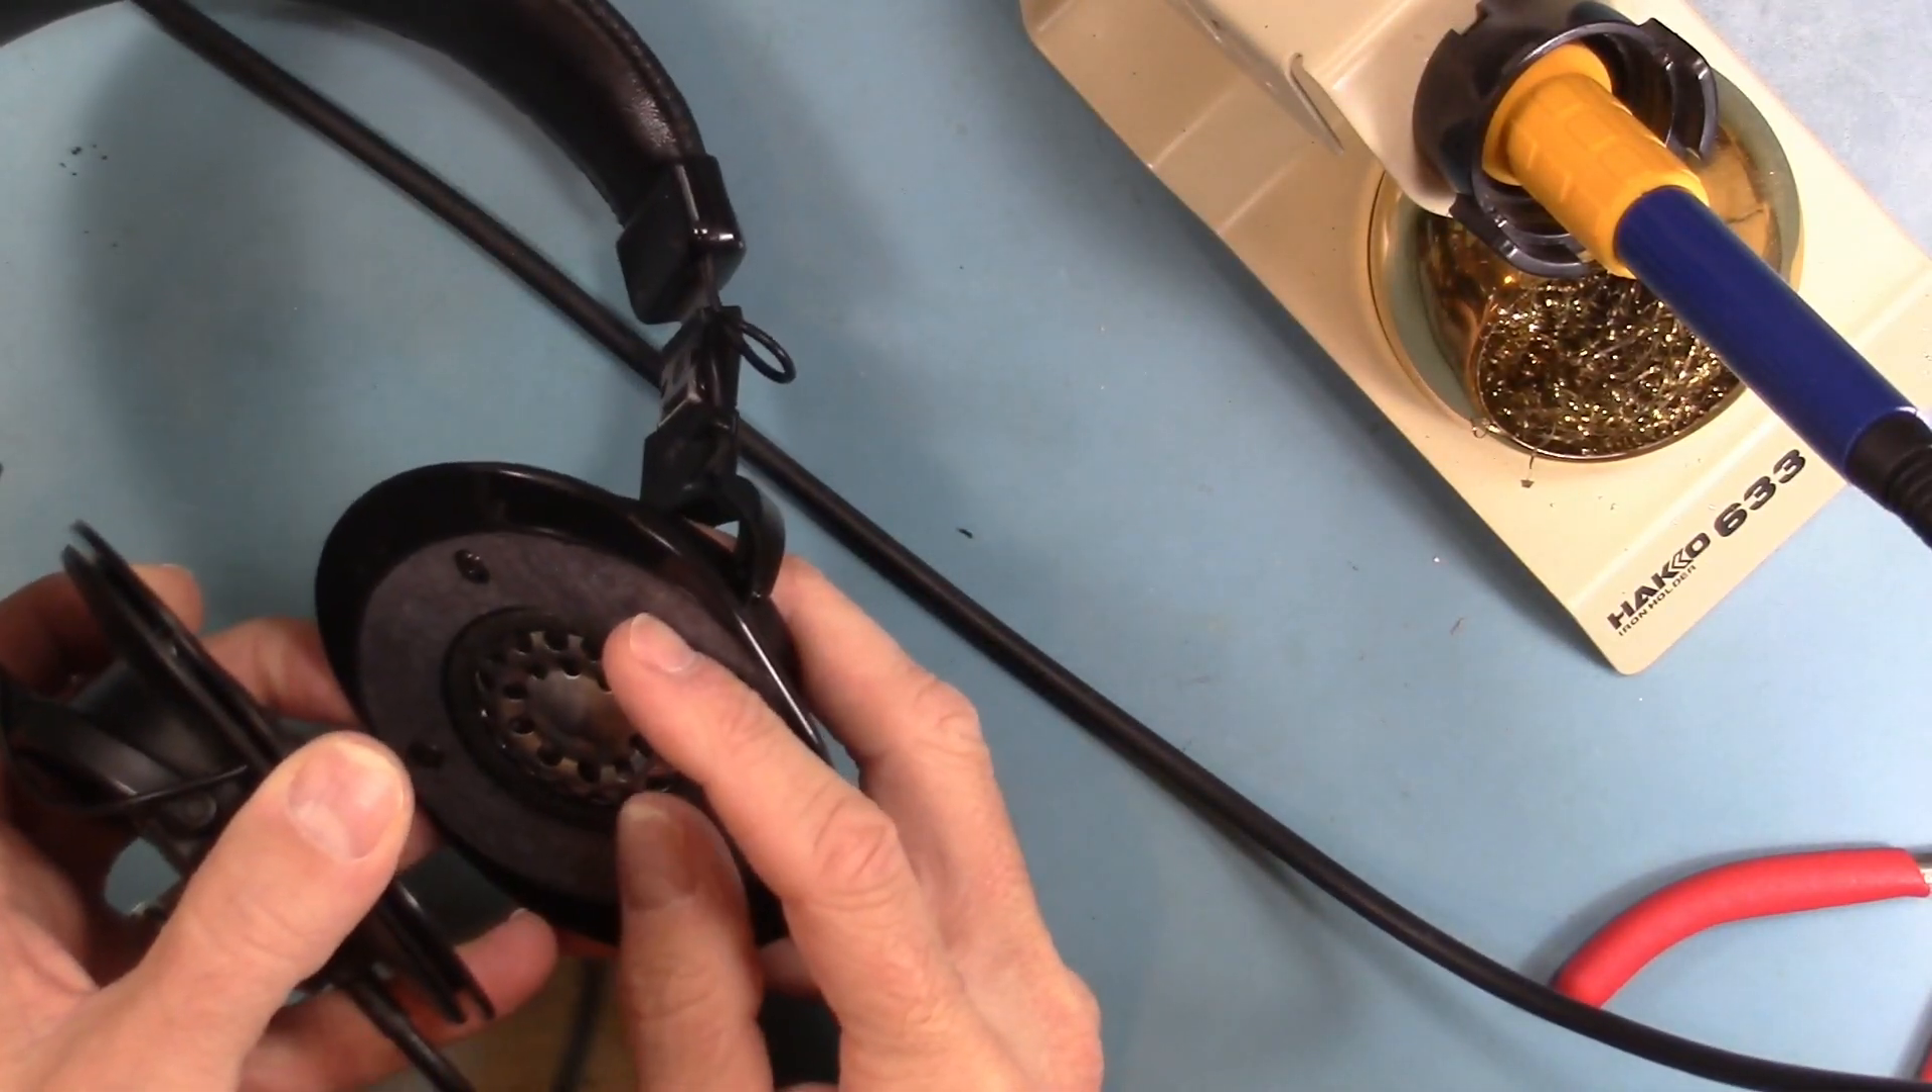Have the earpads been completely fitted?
No.